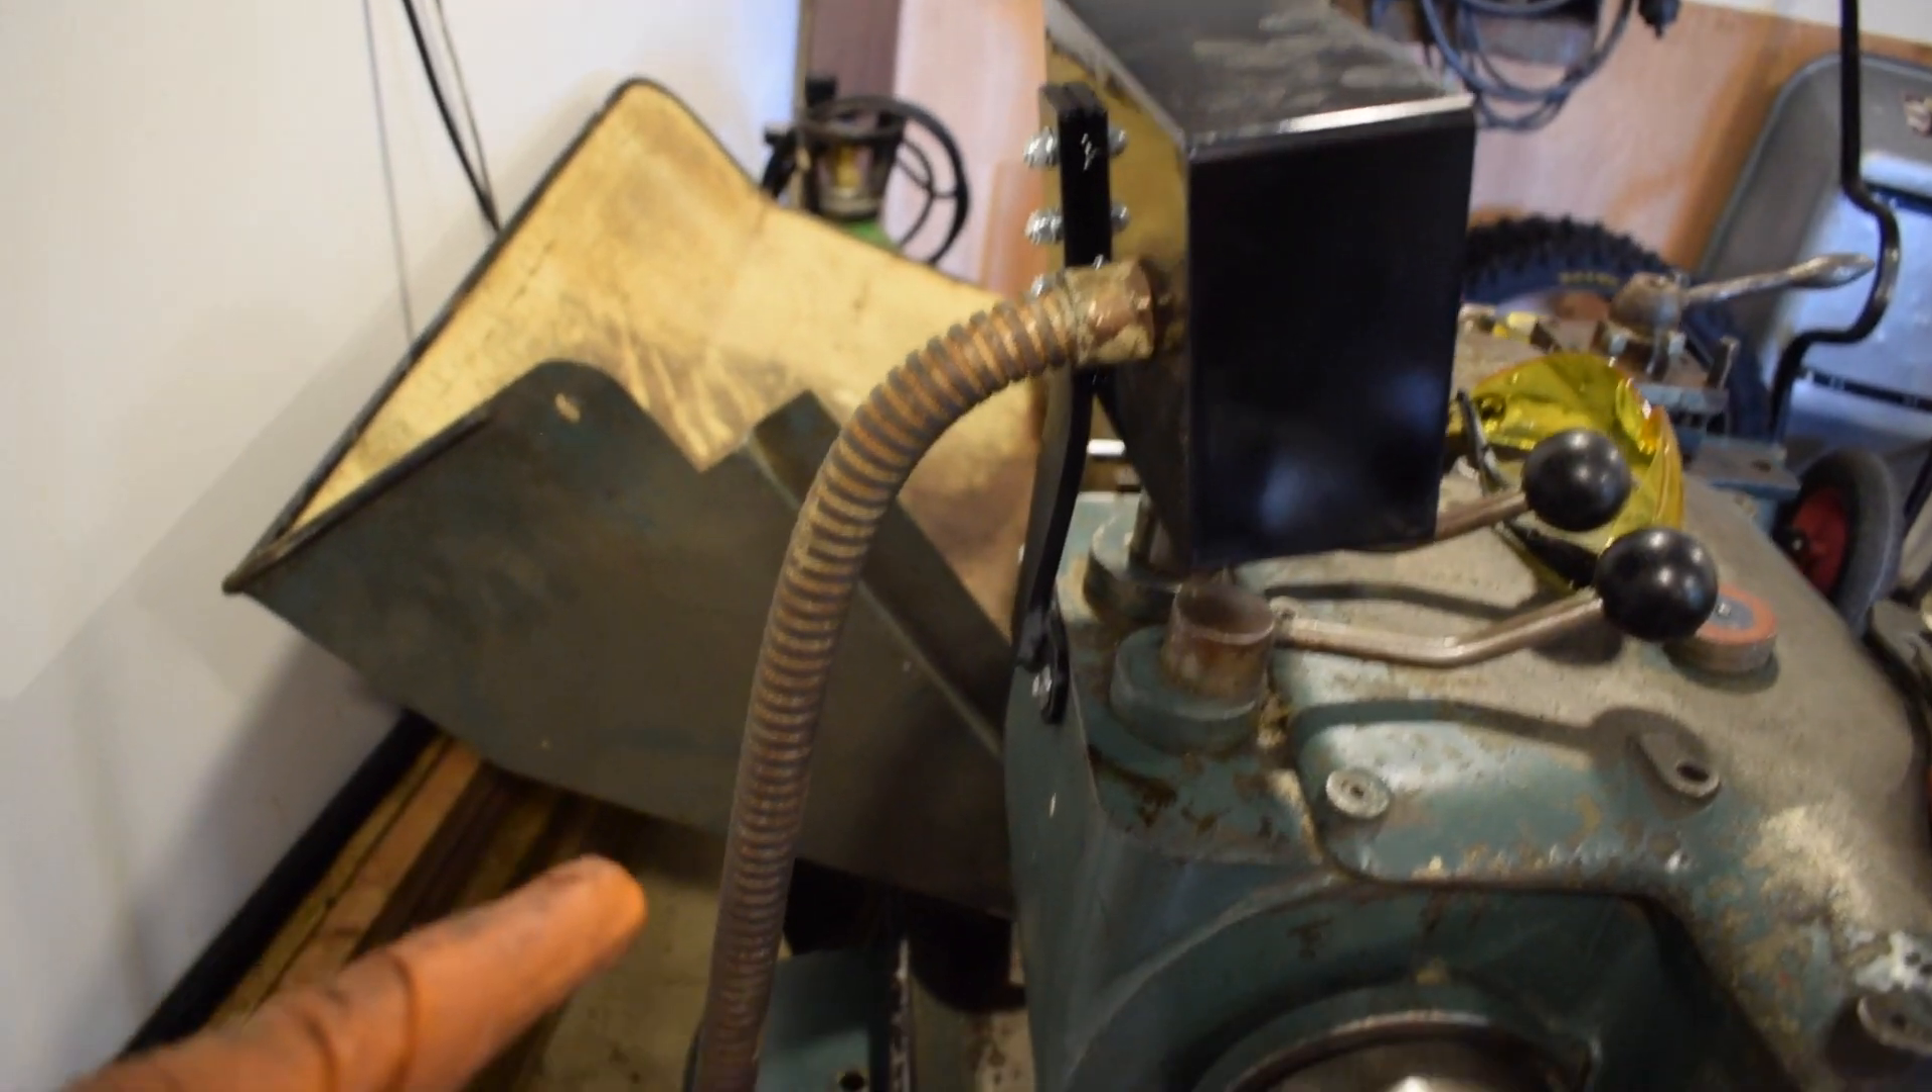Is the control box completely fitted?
Yes.